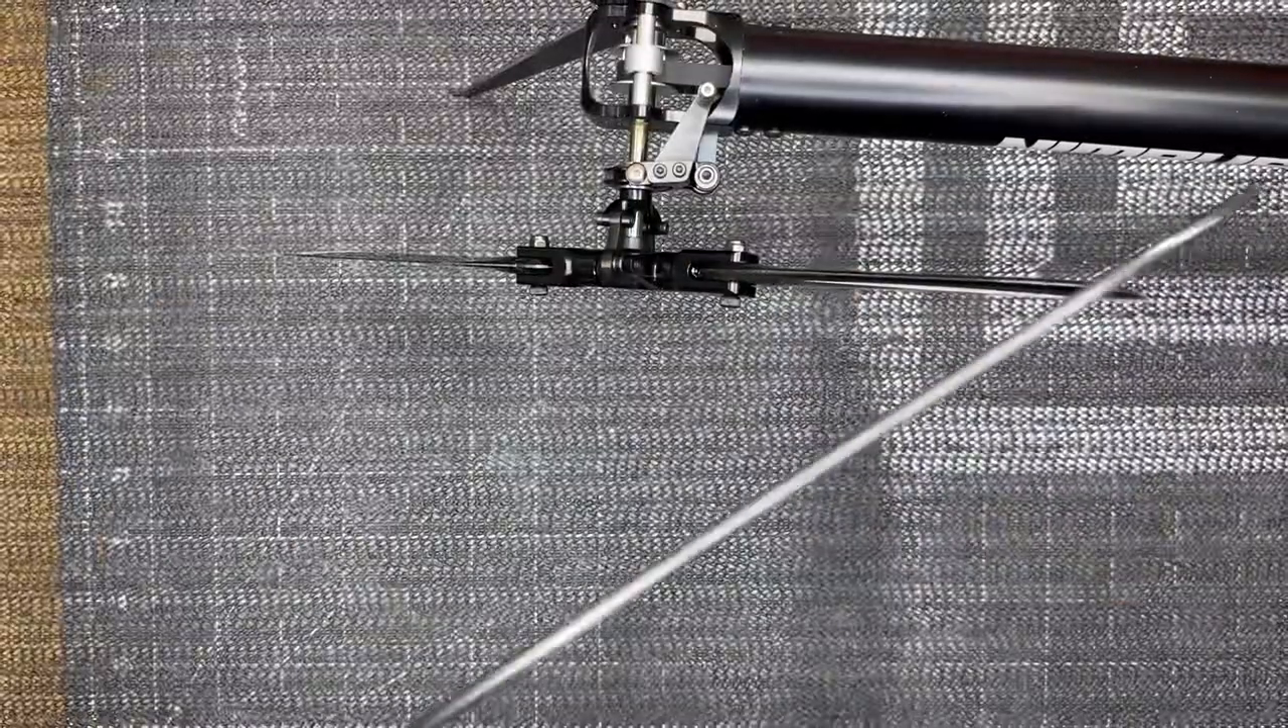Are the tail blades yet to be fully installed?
No.